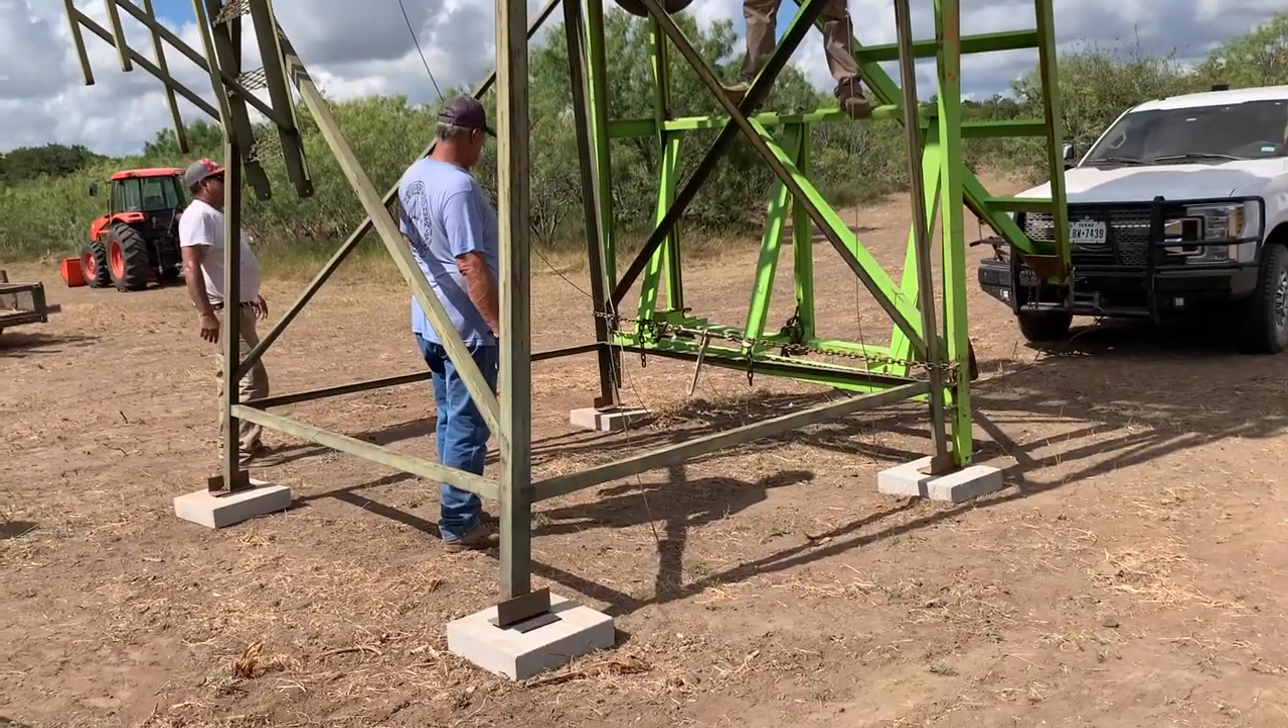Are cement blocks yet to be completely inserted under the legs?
No.